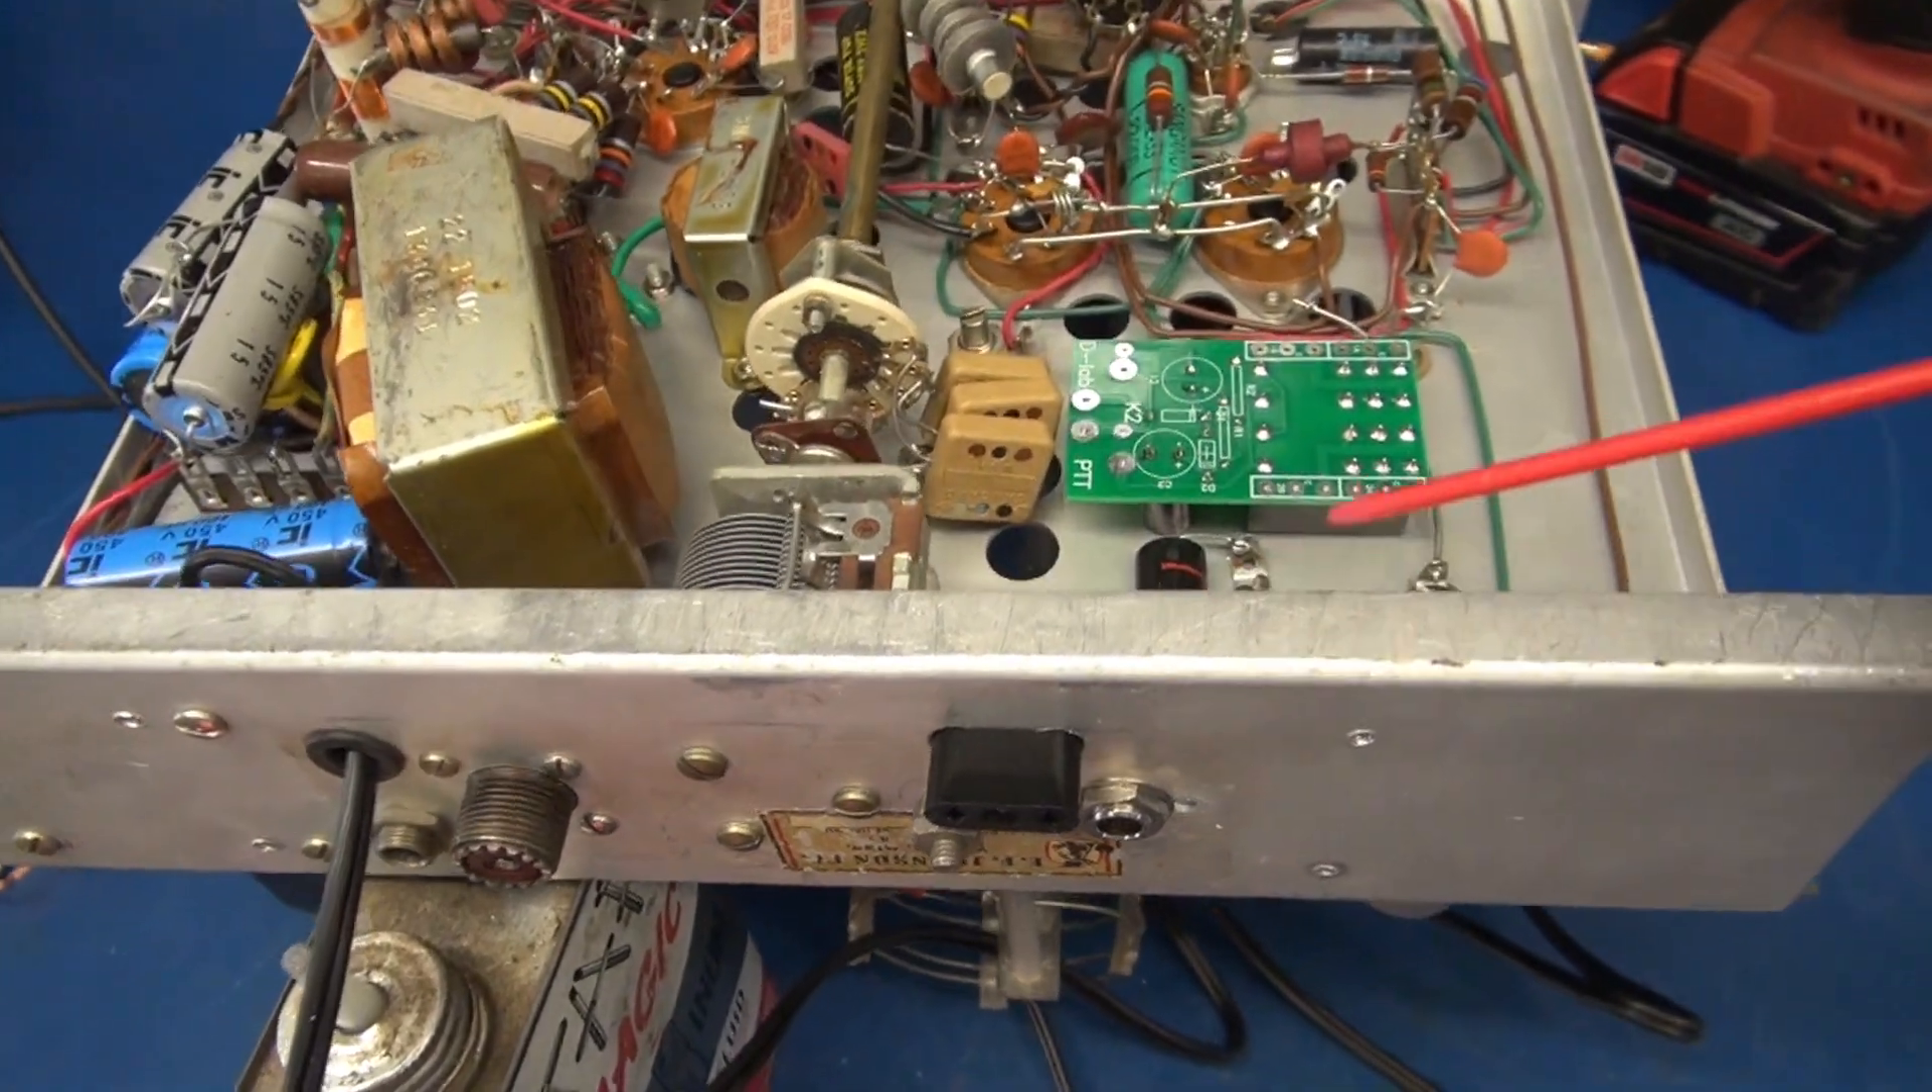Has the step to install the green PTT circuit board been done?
No.